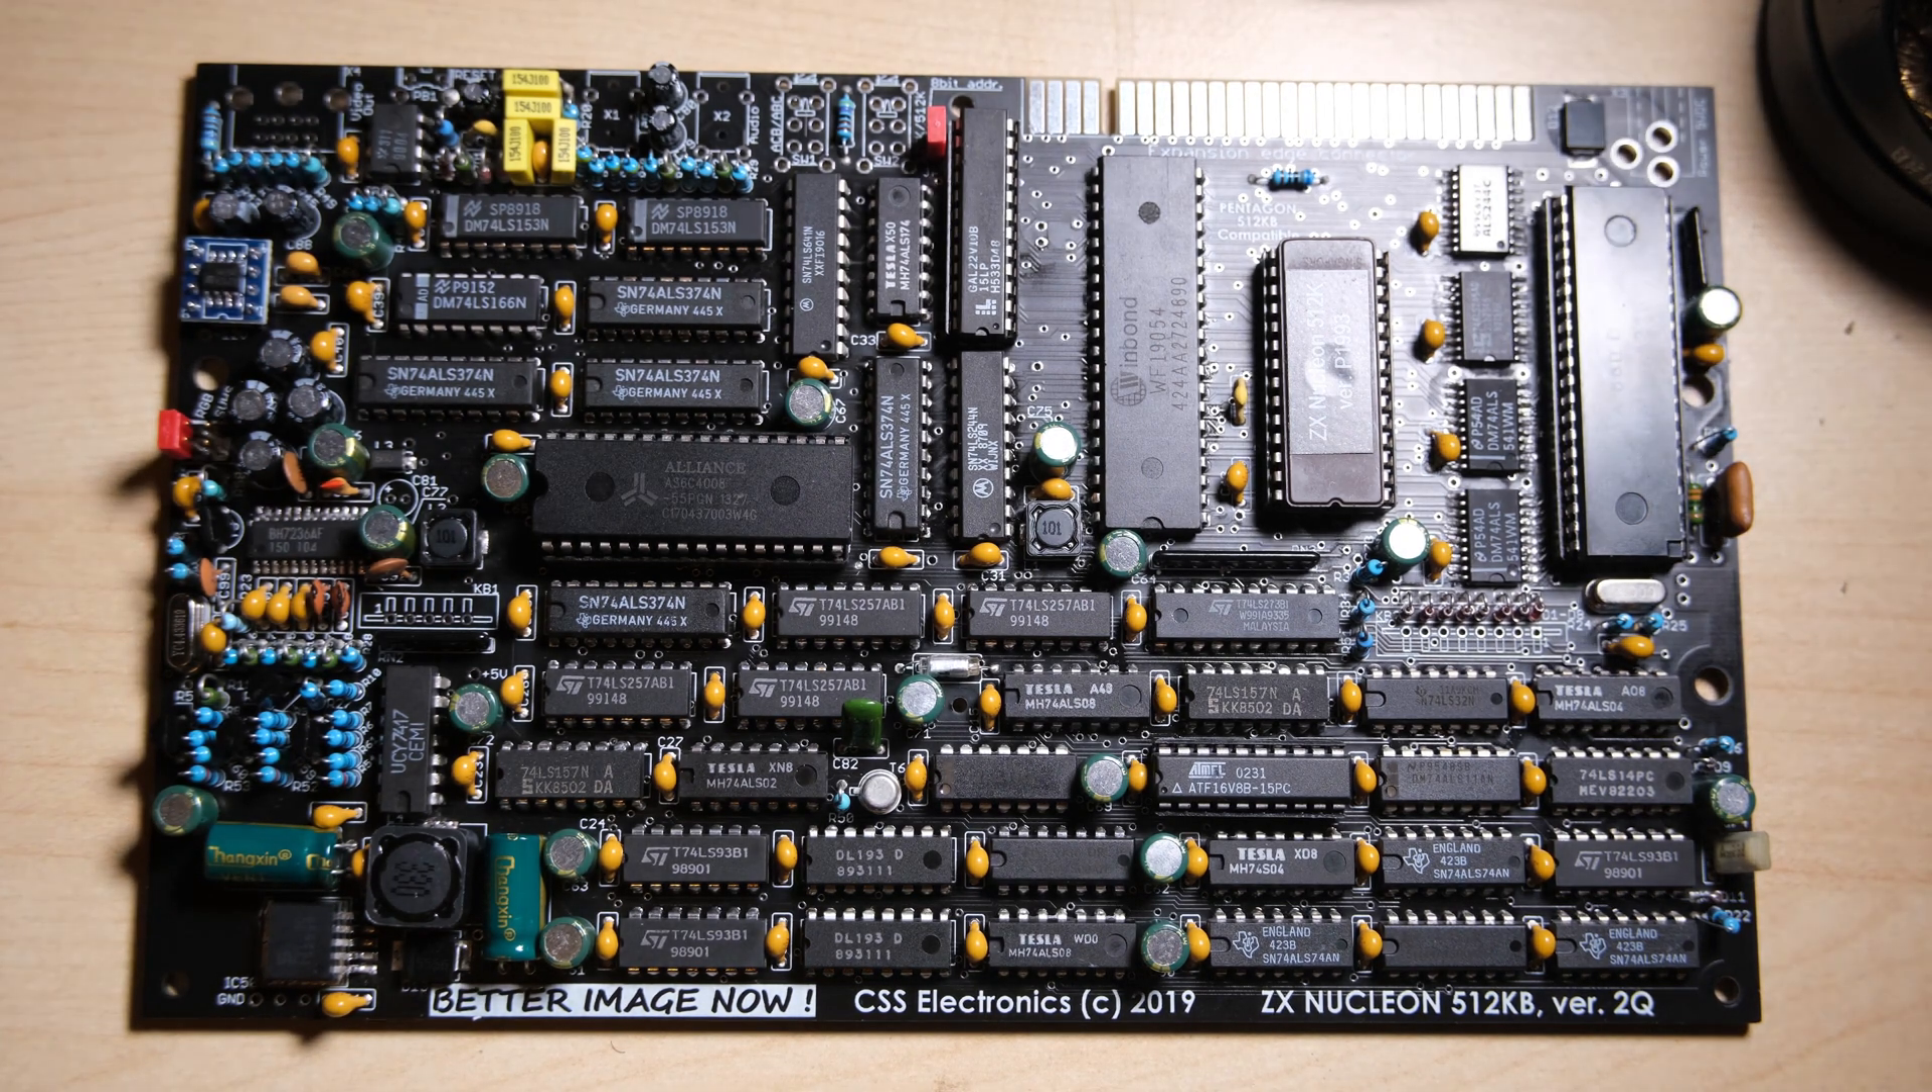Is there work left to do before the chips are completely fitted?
No.